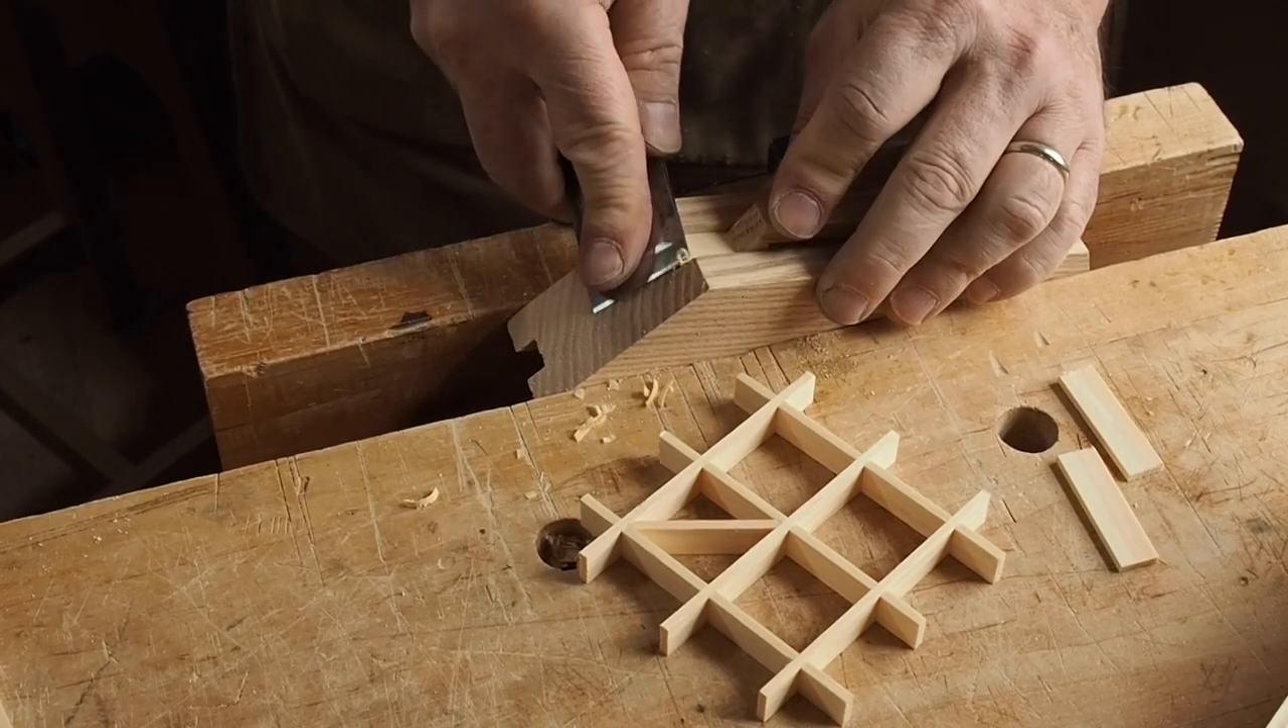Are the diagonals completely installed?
No.